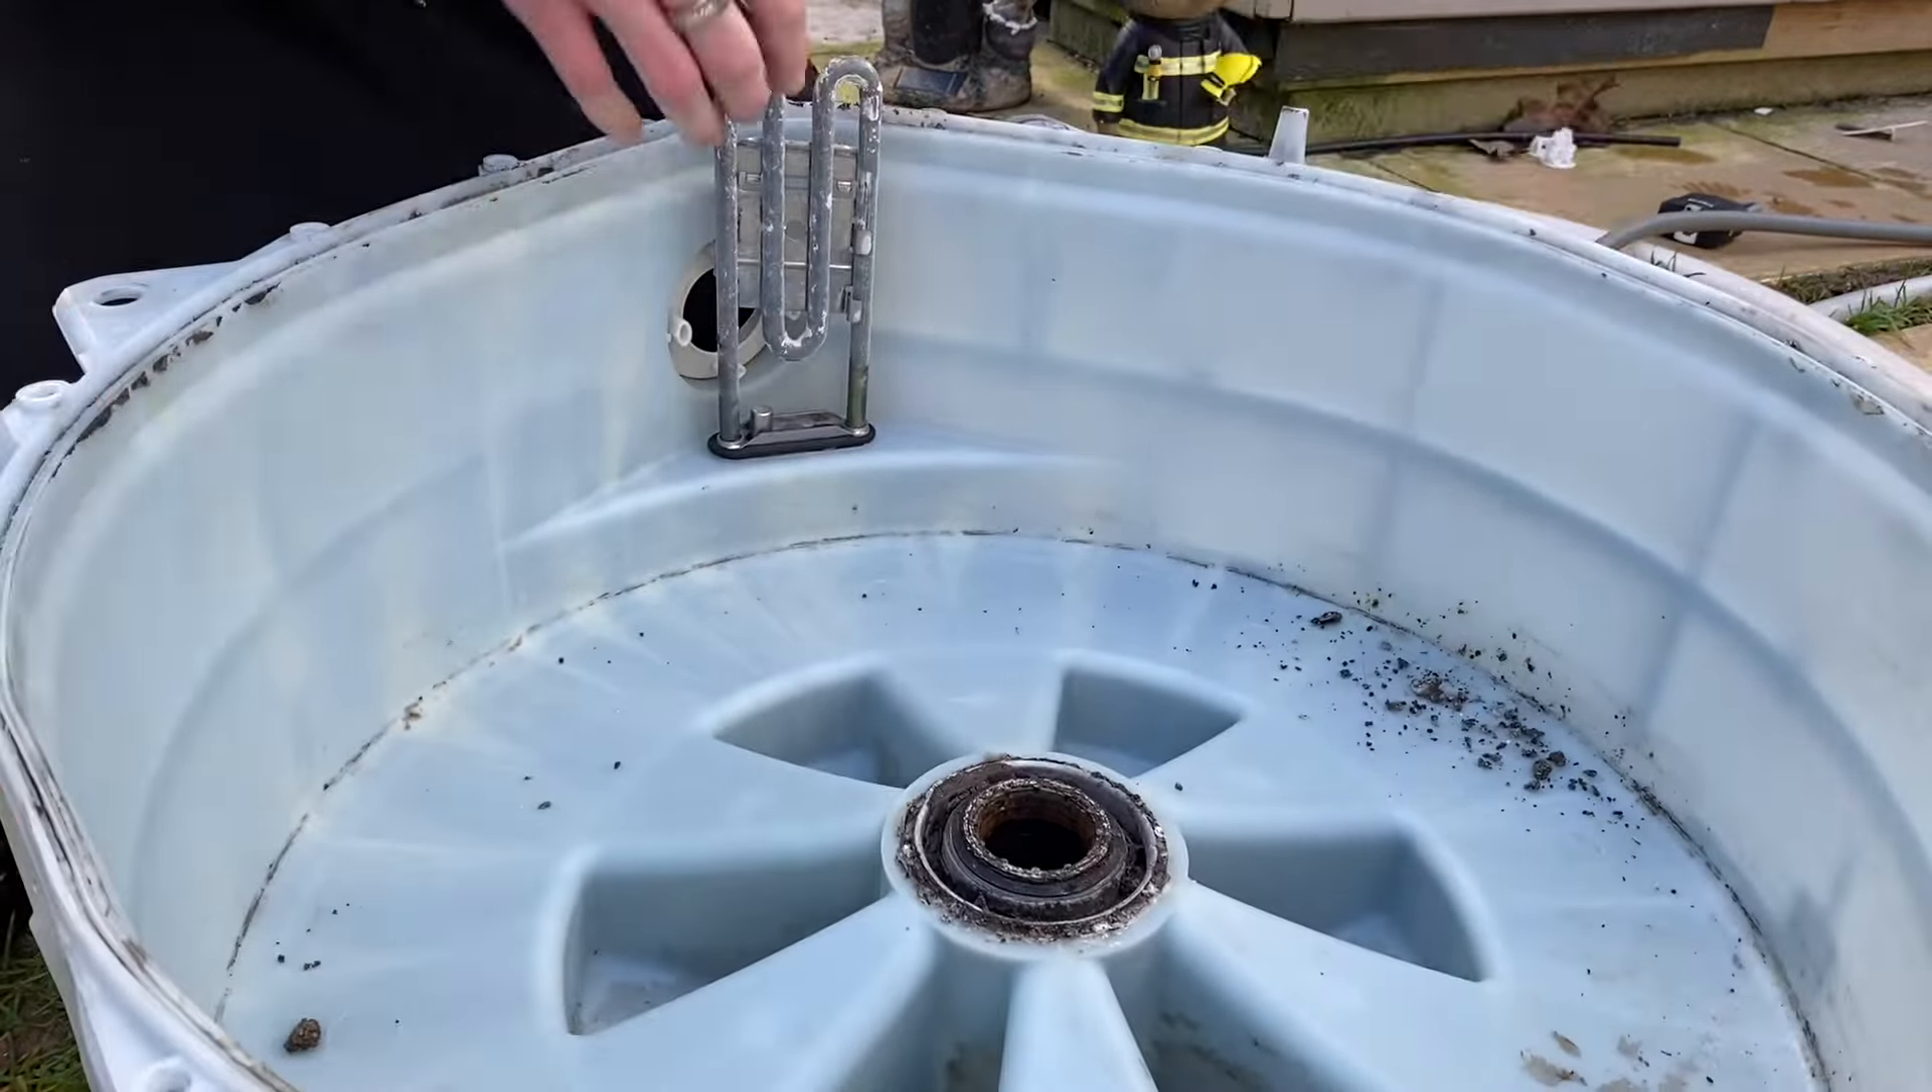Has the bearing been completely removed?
No.